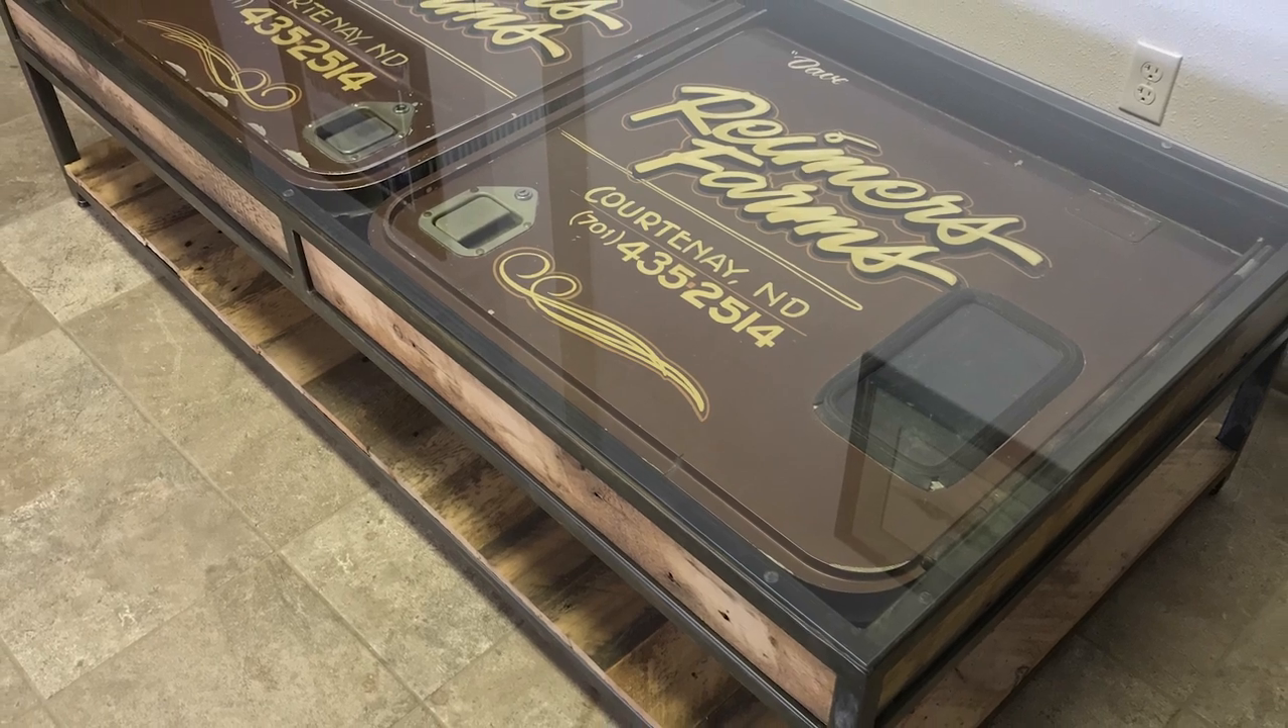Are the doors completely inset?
Yes.